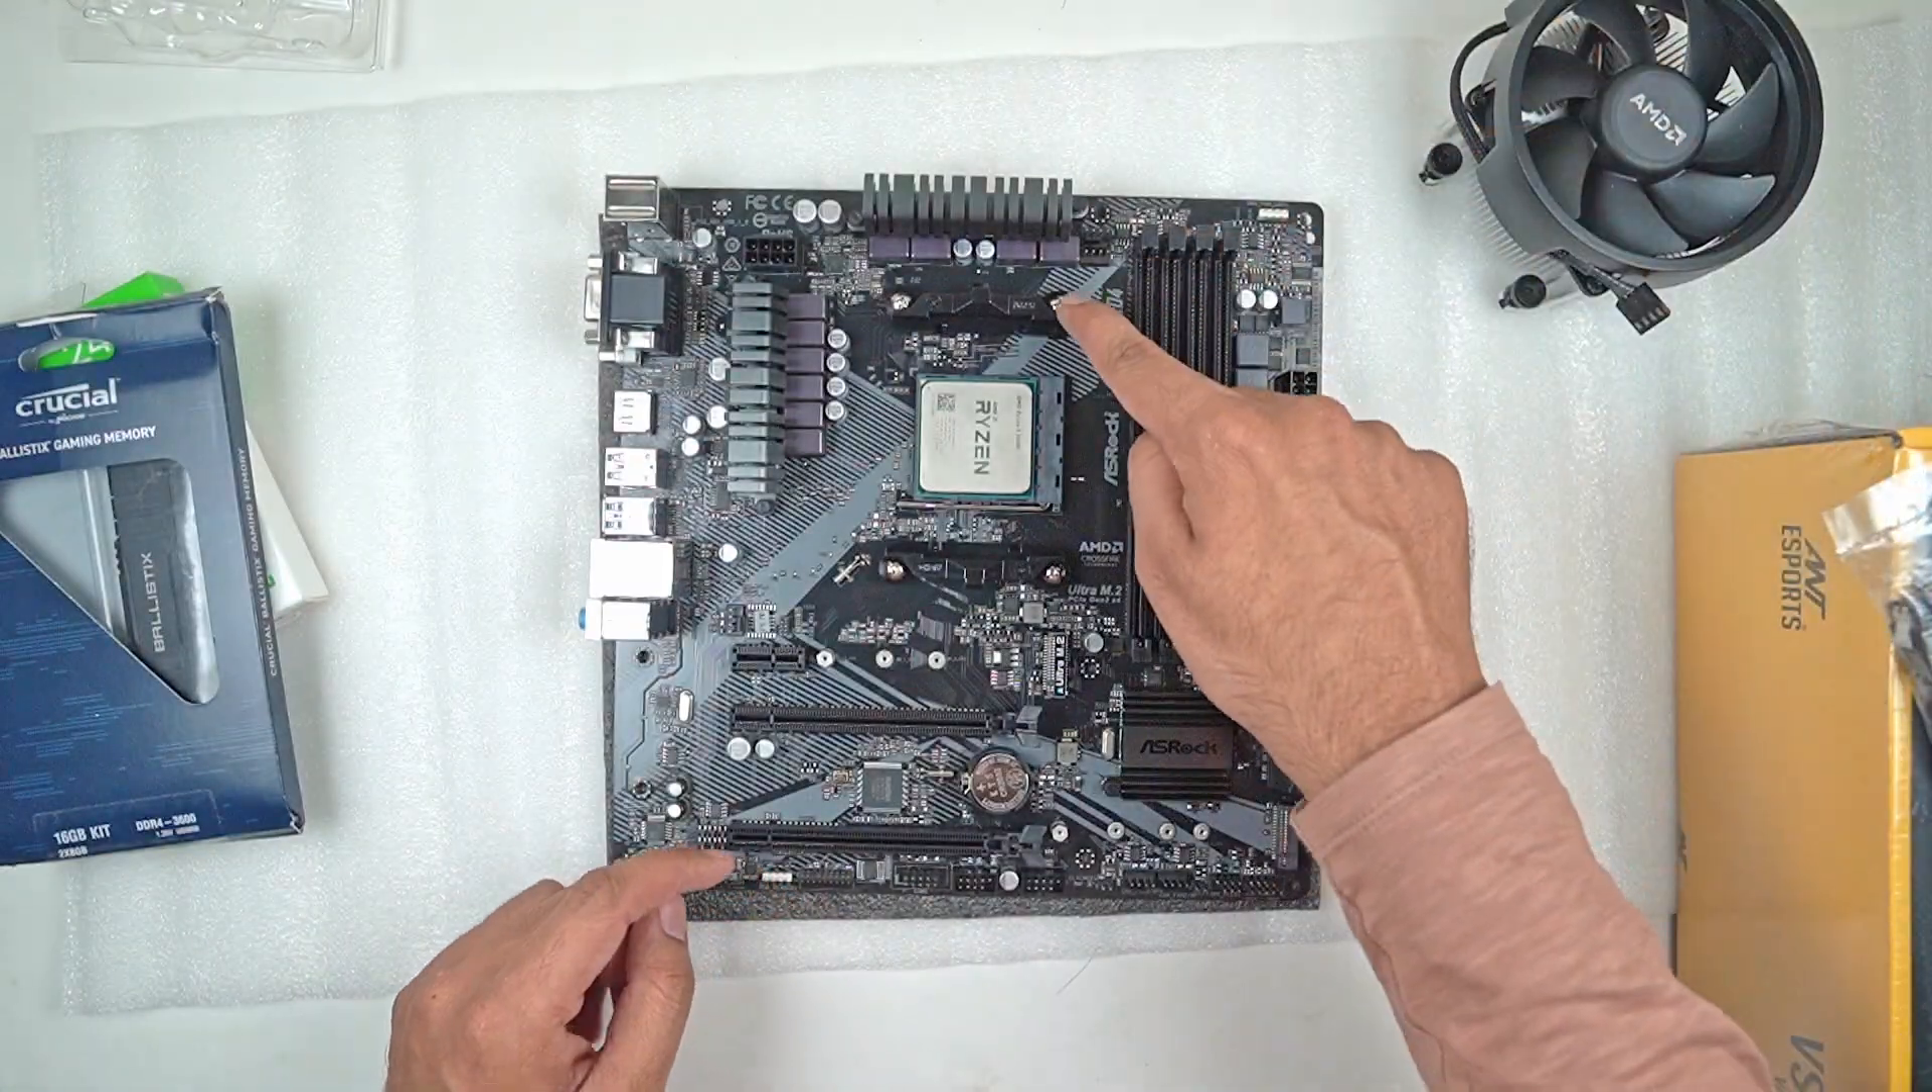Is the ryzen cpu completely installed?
Yes.